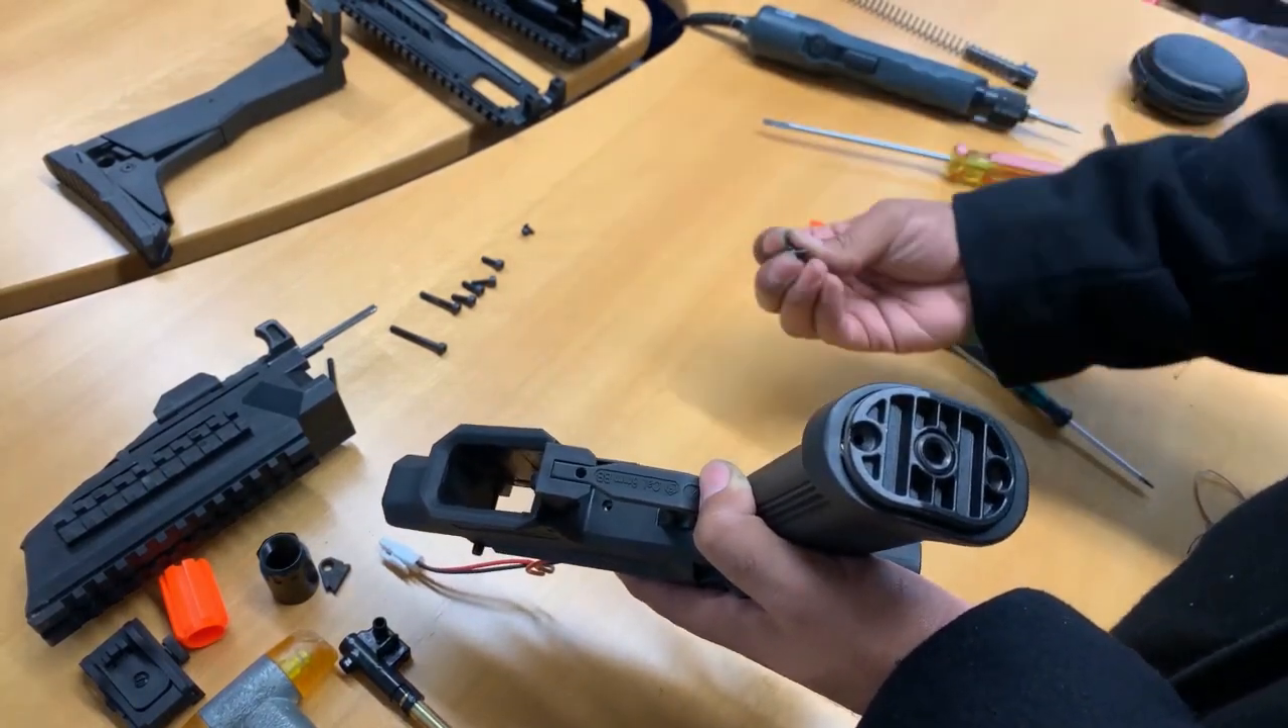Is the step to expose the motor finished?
No.